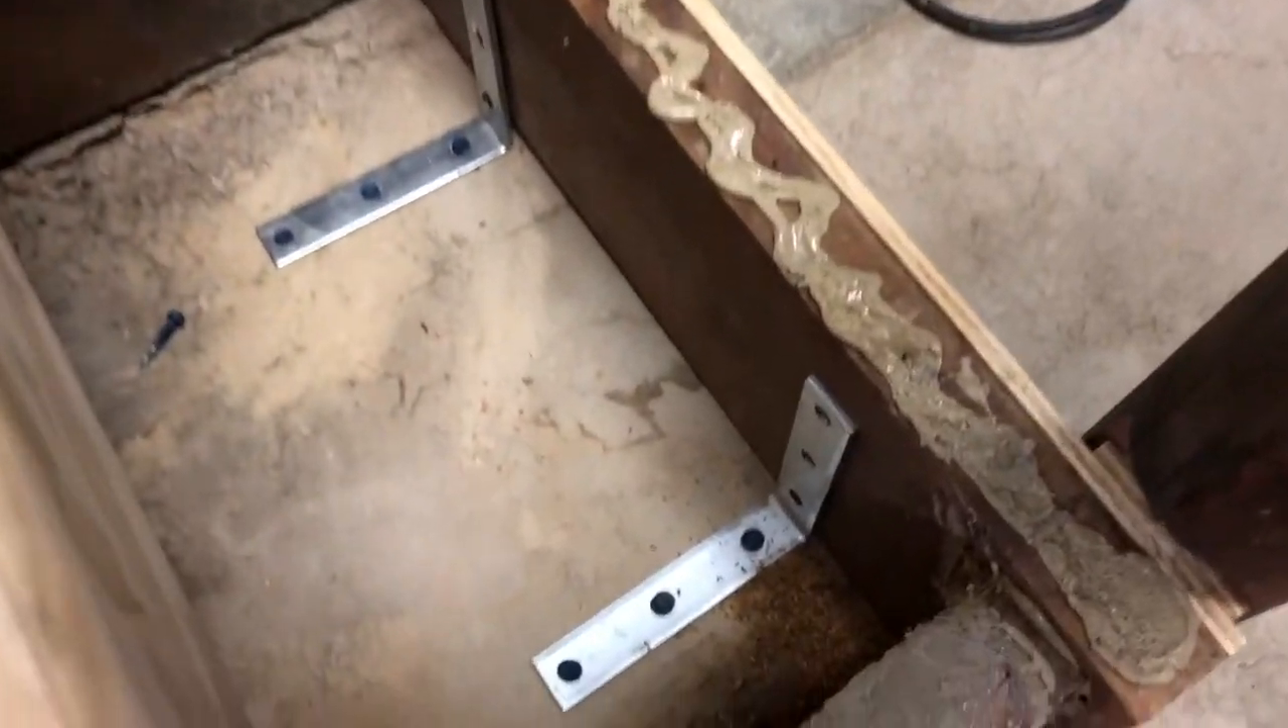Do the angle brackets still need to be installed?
No.